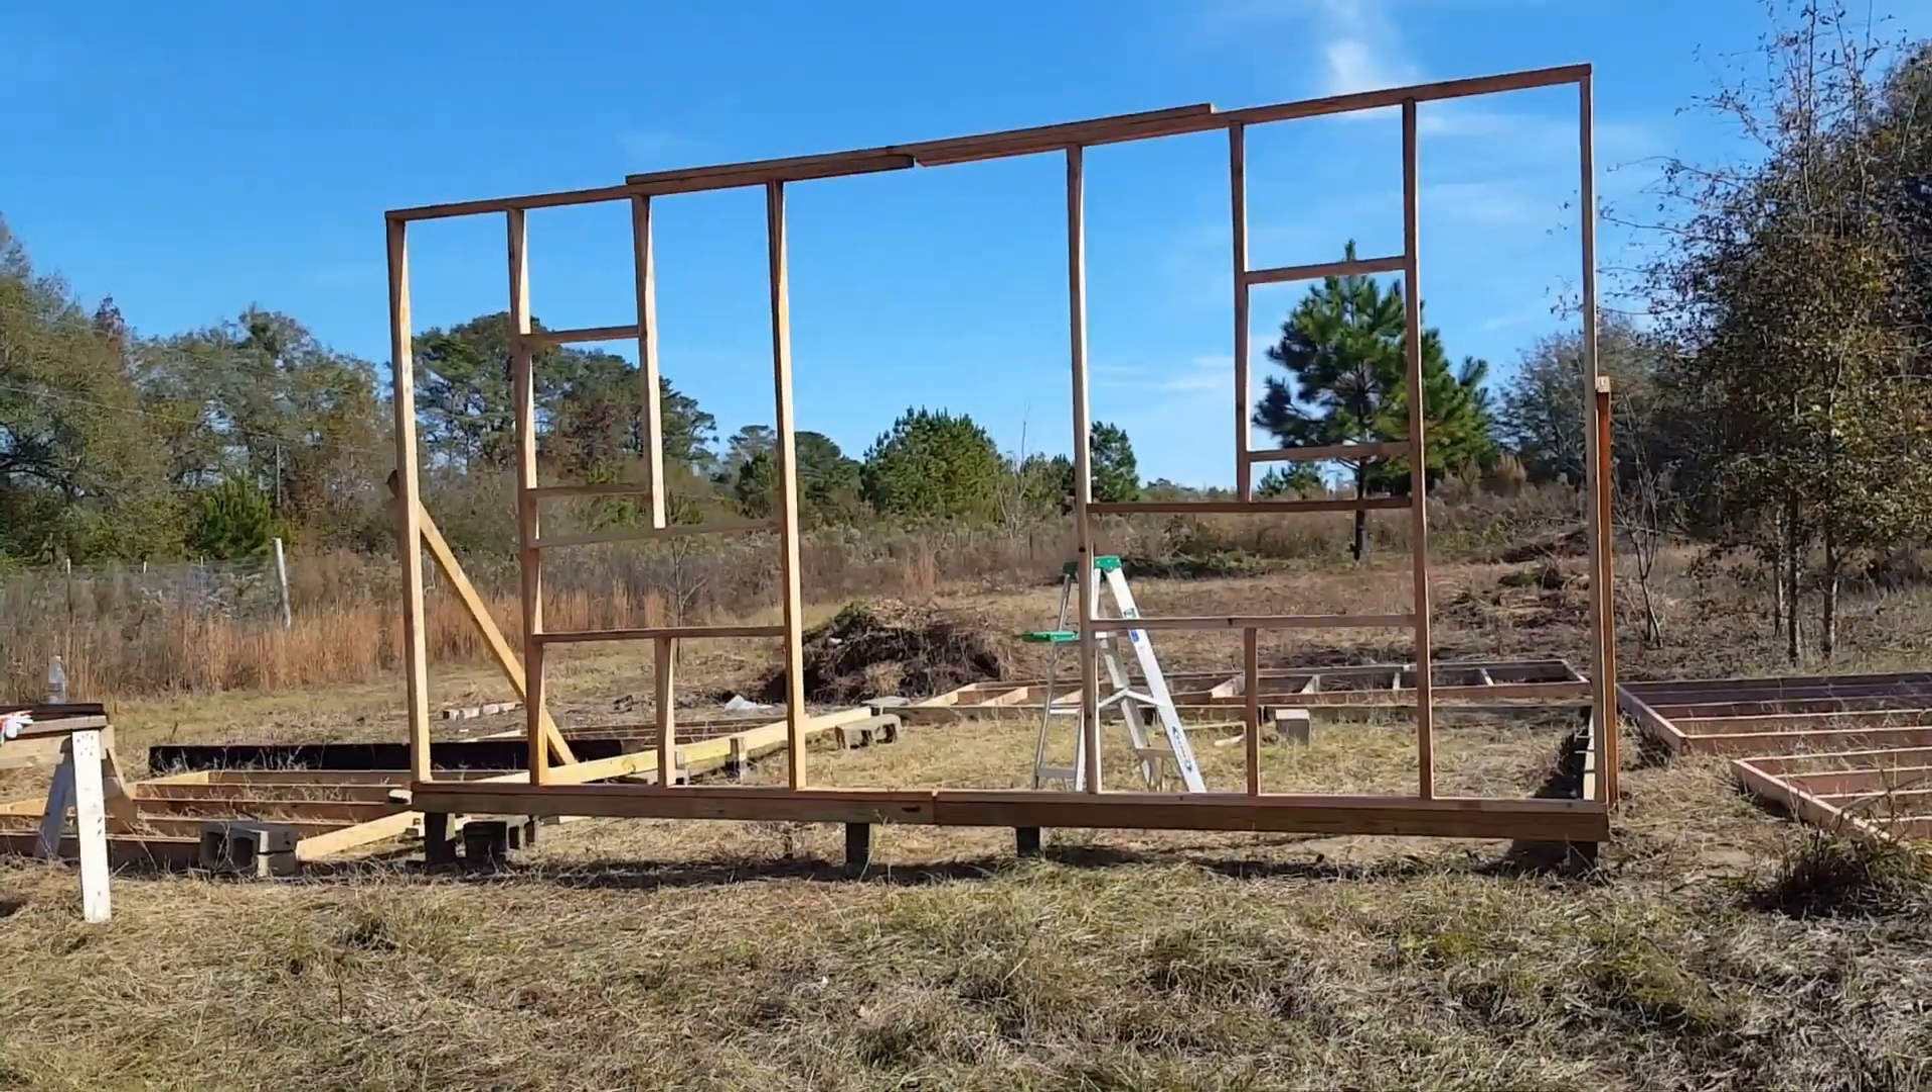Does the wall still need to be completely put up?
No.